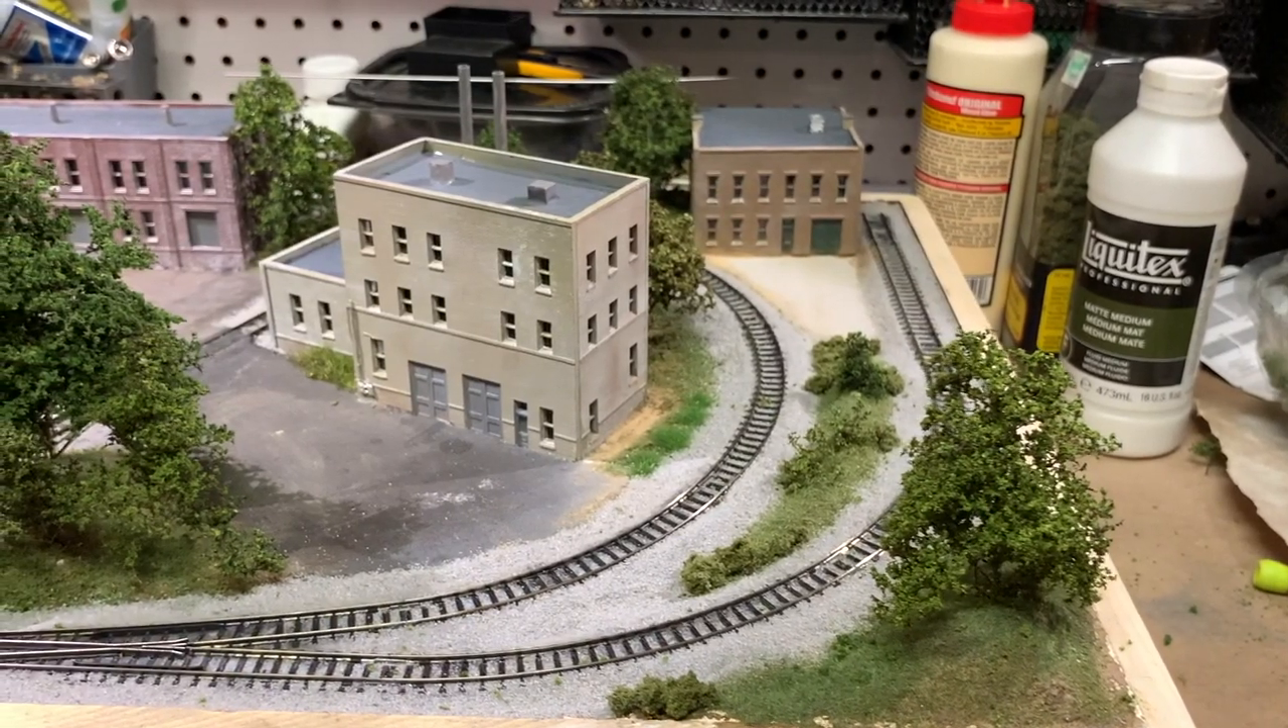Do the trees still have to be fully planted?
No.